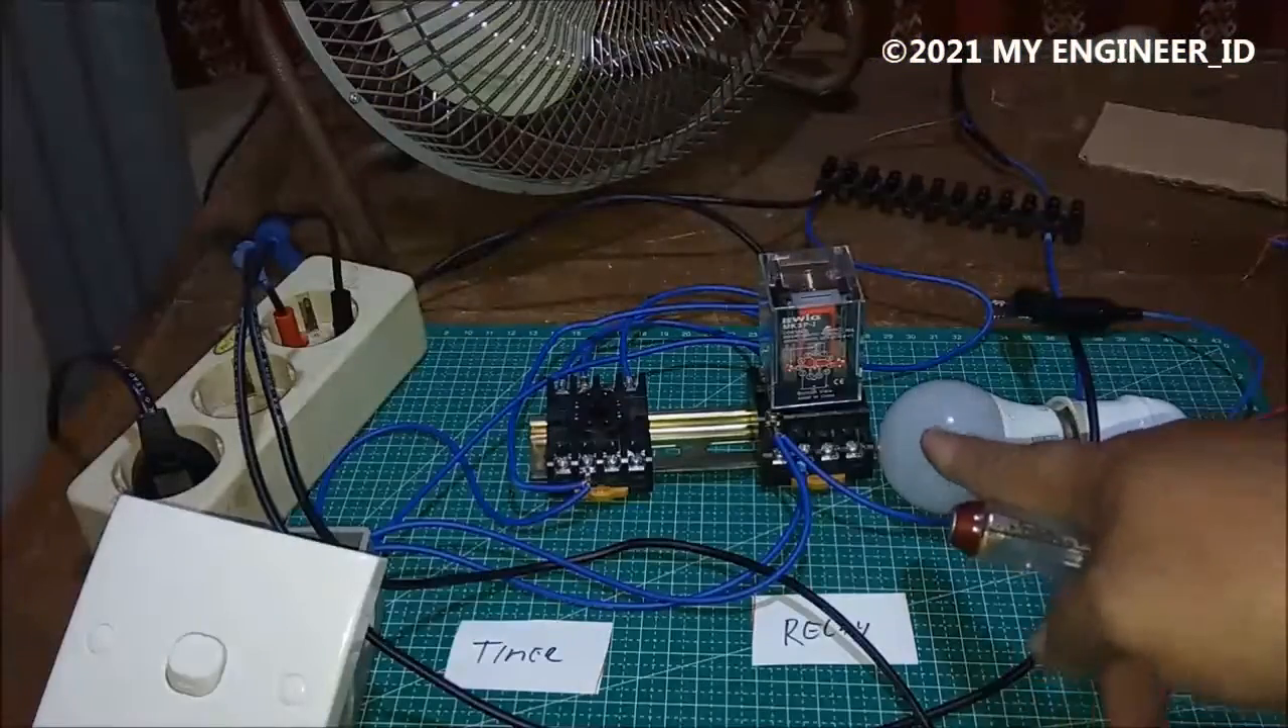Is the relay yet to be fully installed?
No.